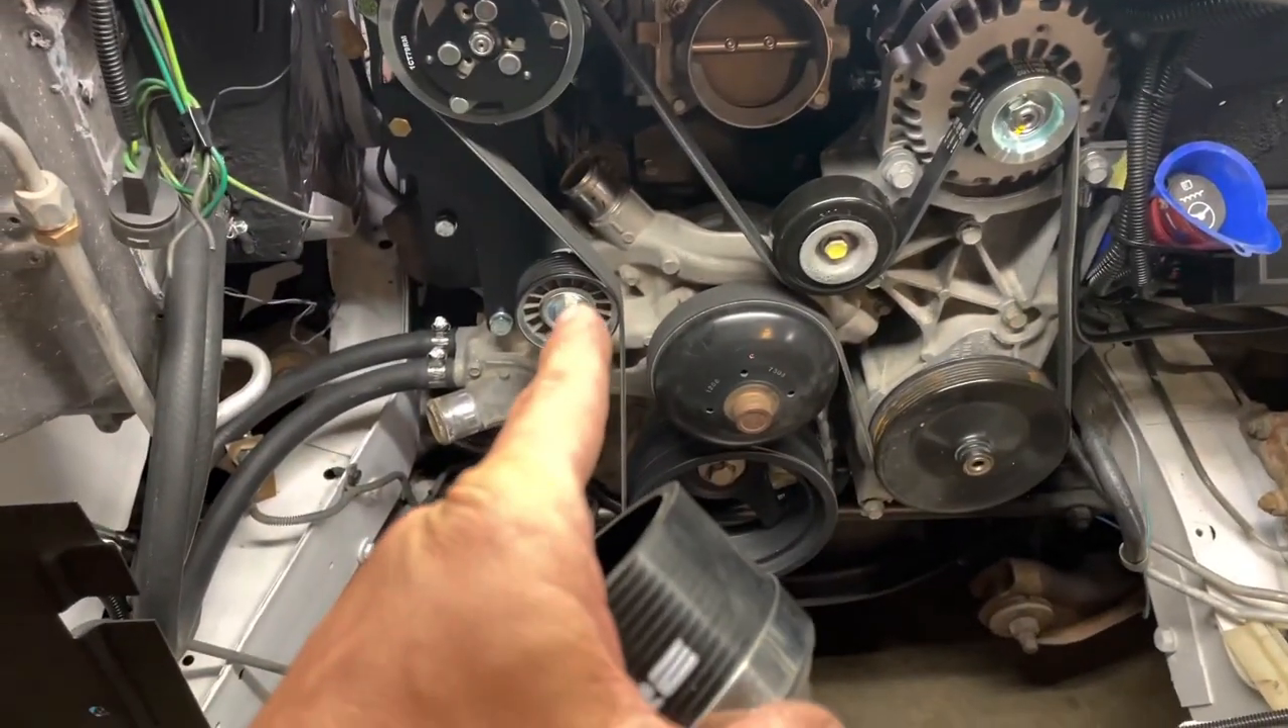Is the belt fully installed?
Yes.